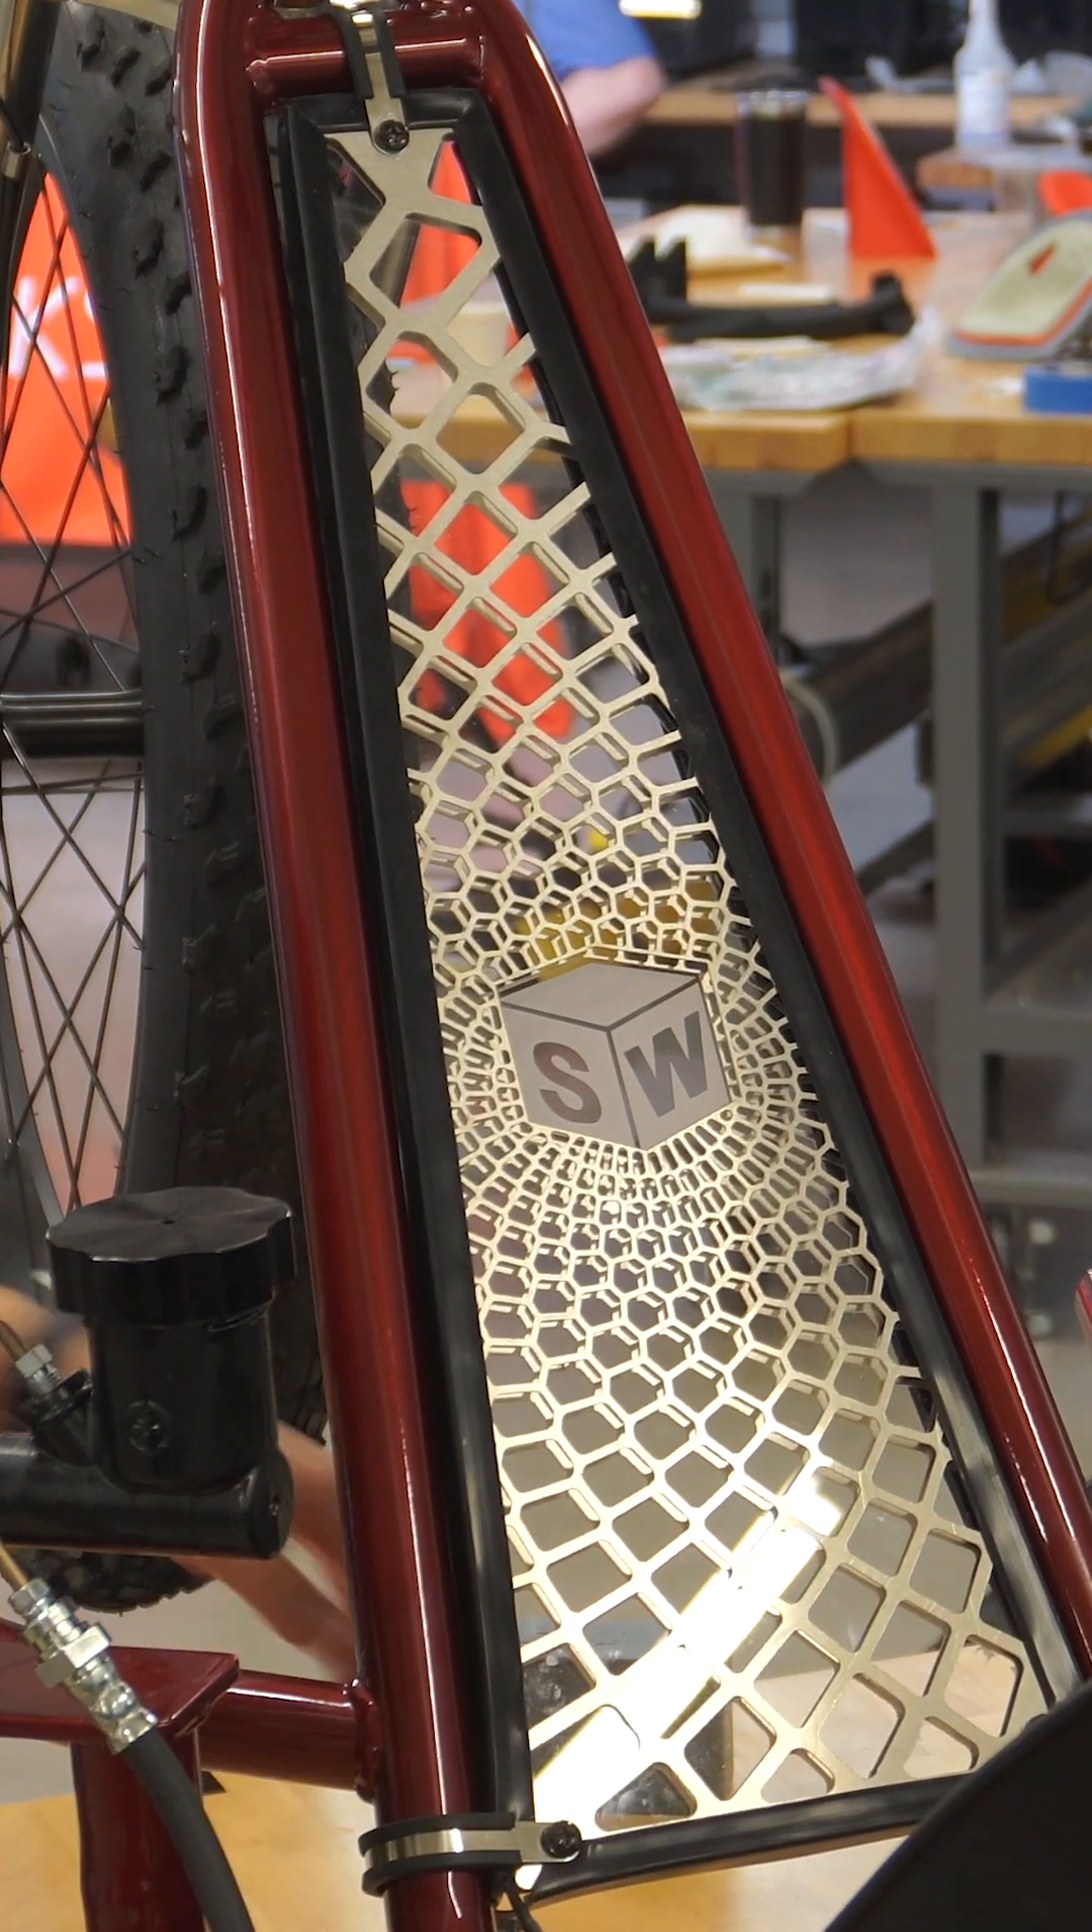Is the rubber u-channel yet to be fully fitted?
No.